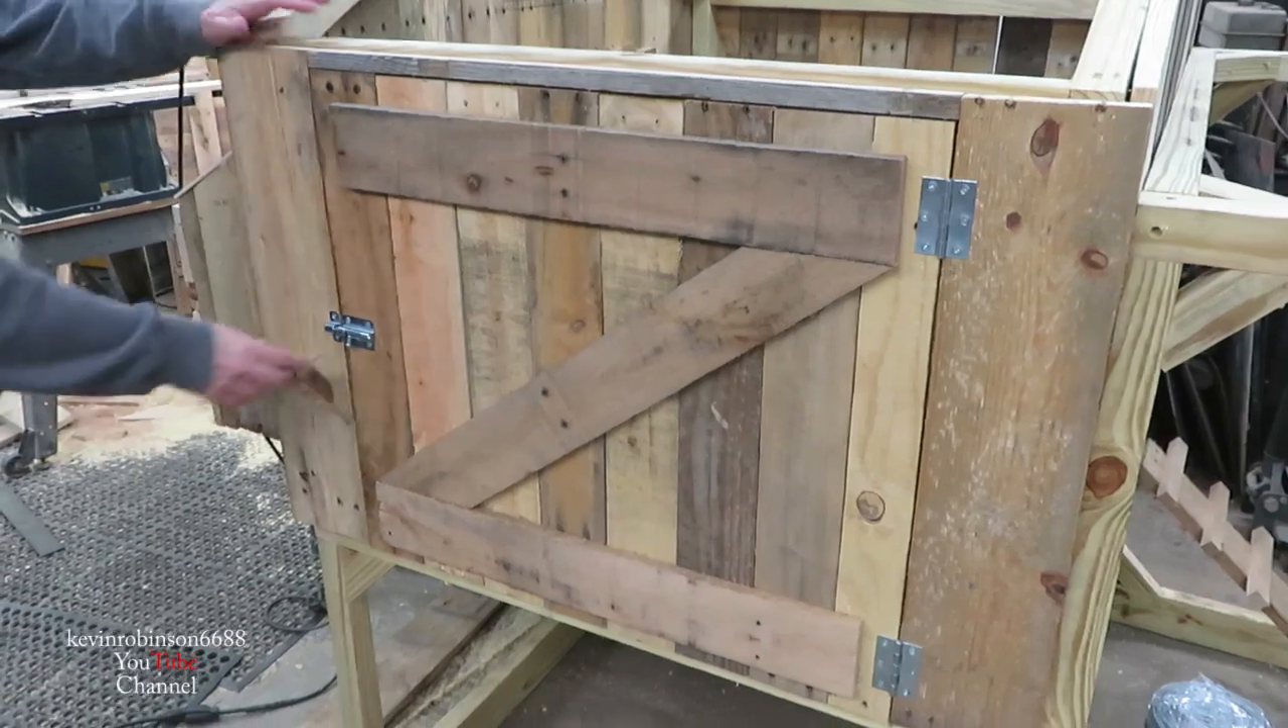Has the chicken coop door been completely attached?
Yes.